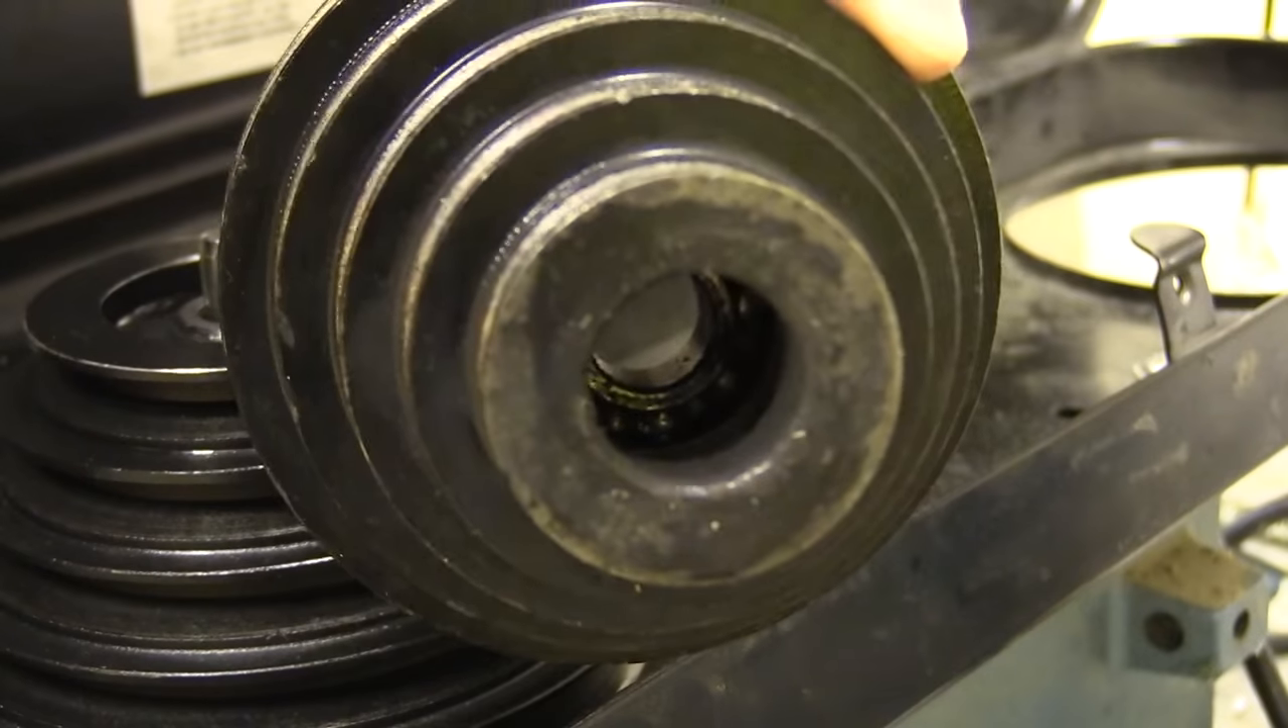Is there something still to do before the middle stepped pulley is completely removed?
No.